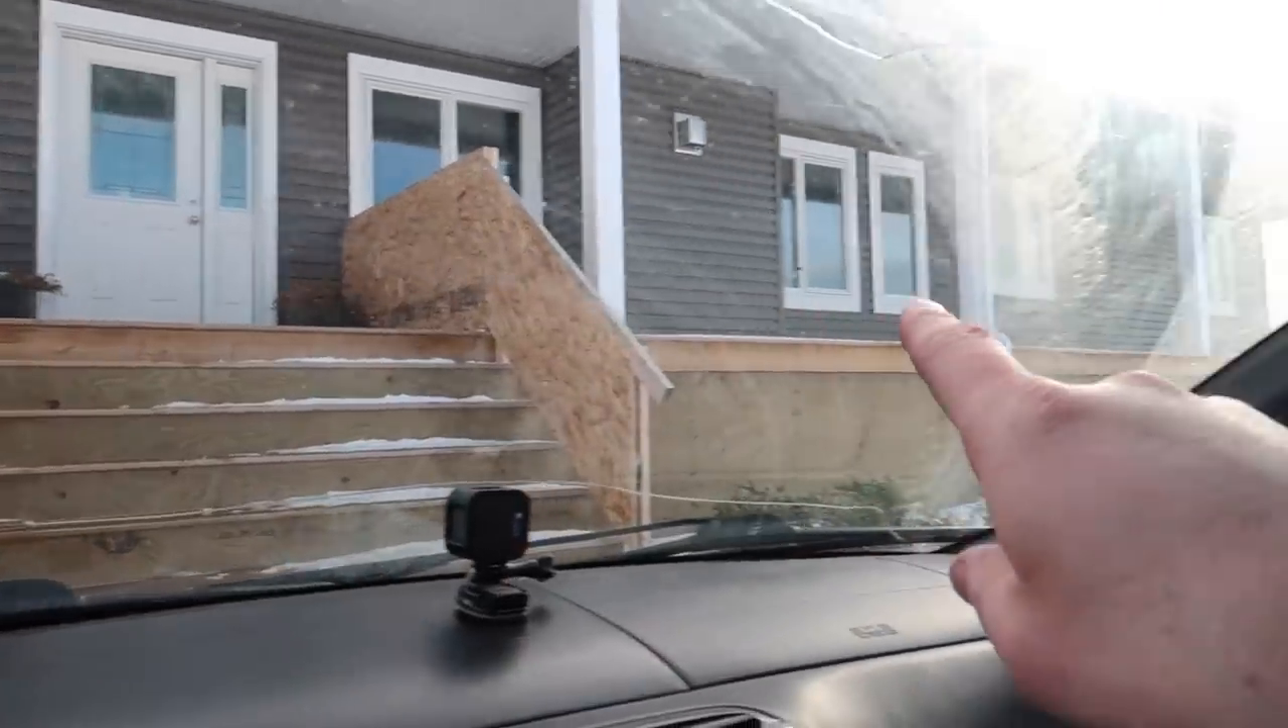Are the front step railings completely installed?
No.